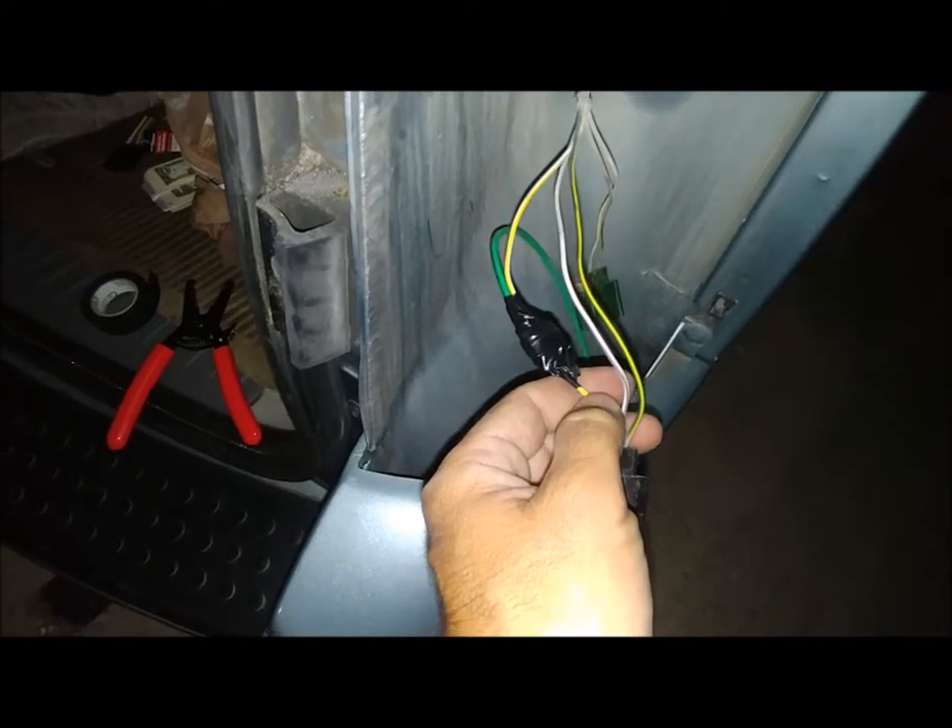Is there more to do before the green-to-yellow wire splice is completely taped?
No.